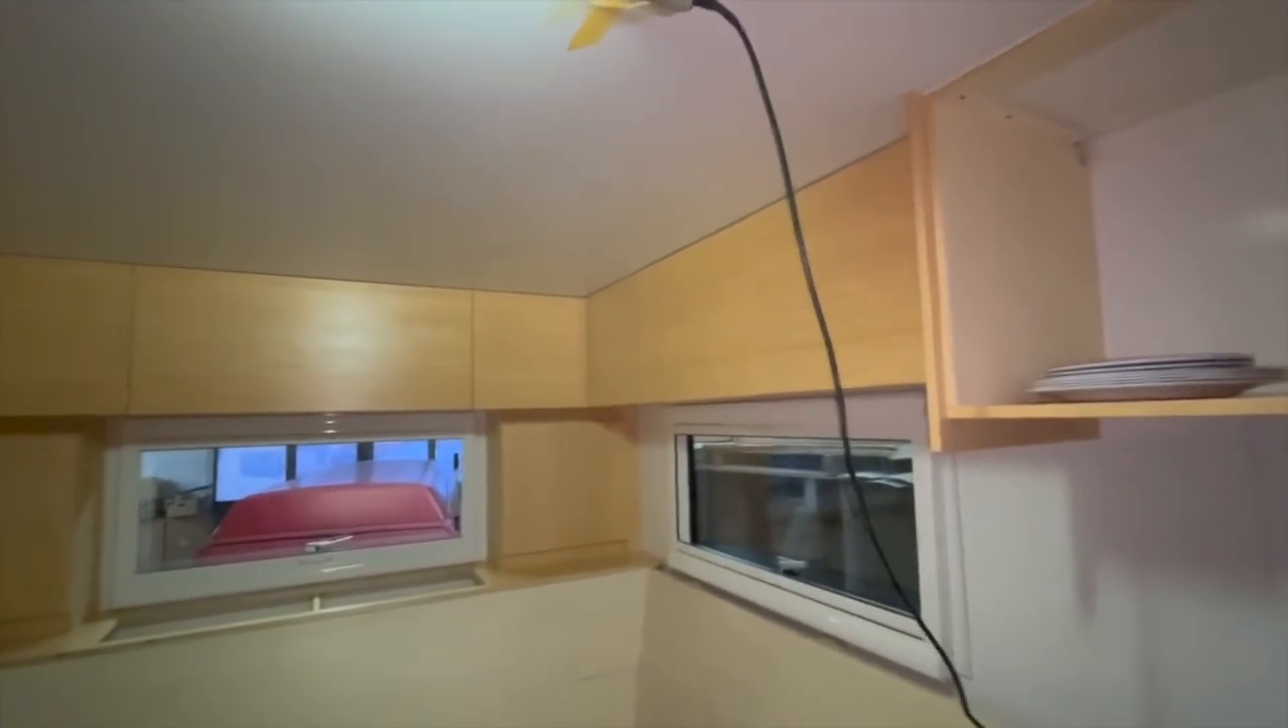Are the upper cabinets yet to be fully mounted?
No.